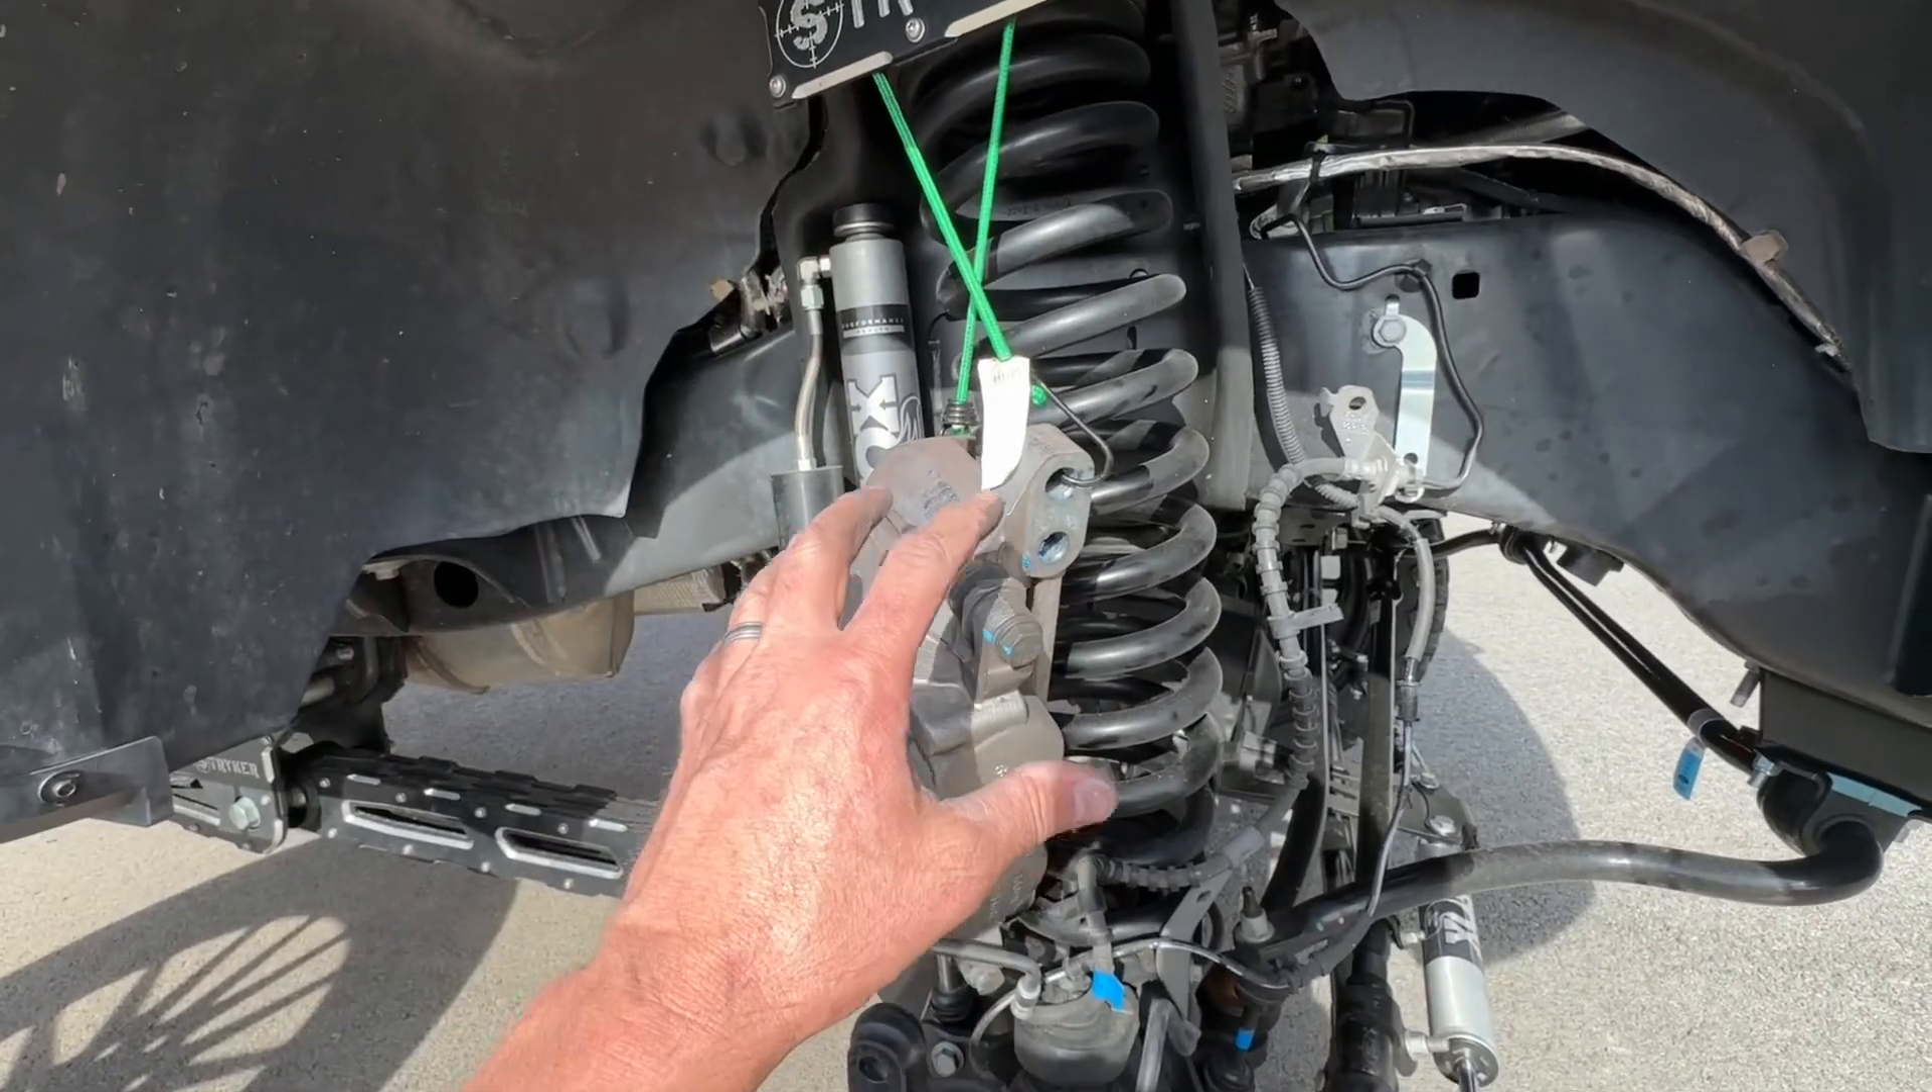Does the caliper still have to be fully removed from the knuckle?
No.